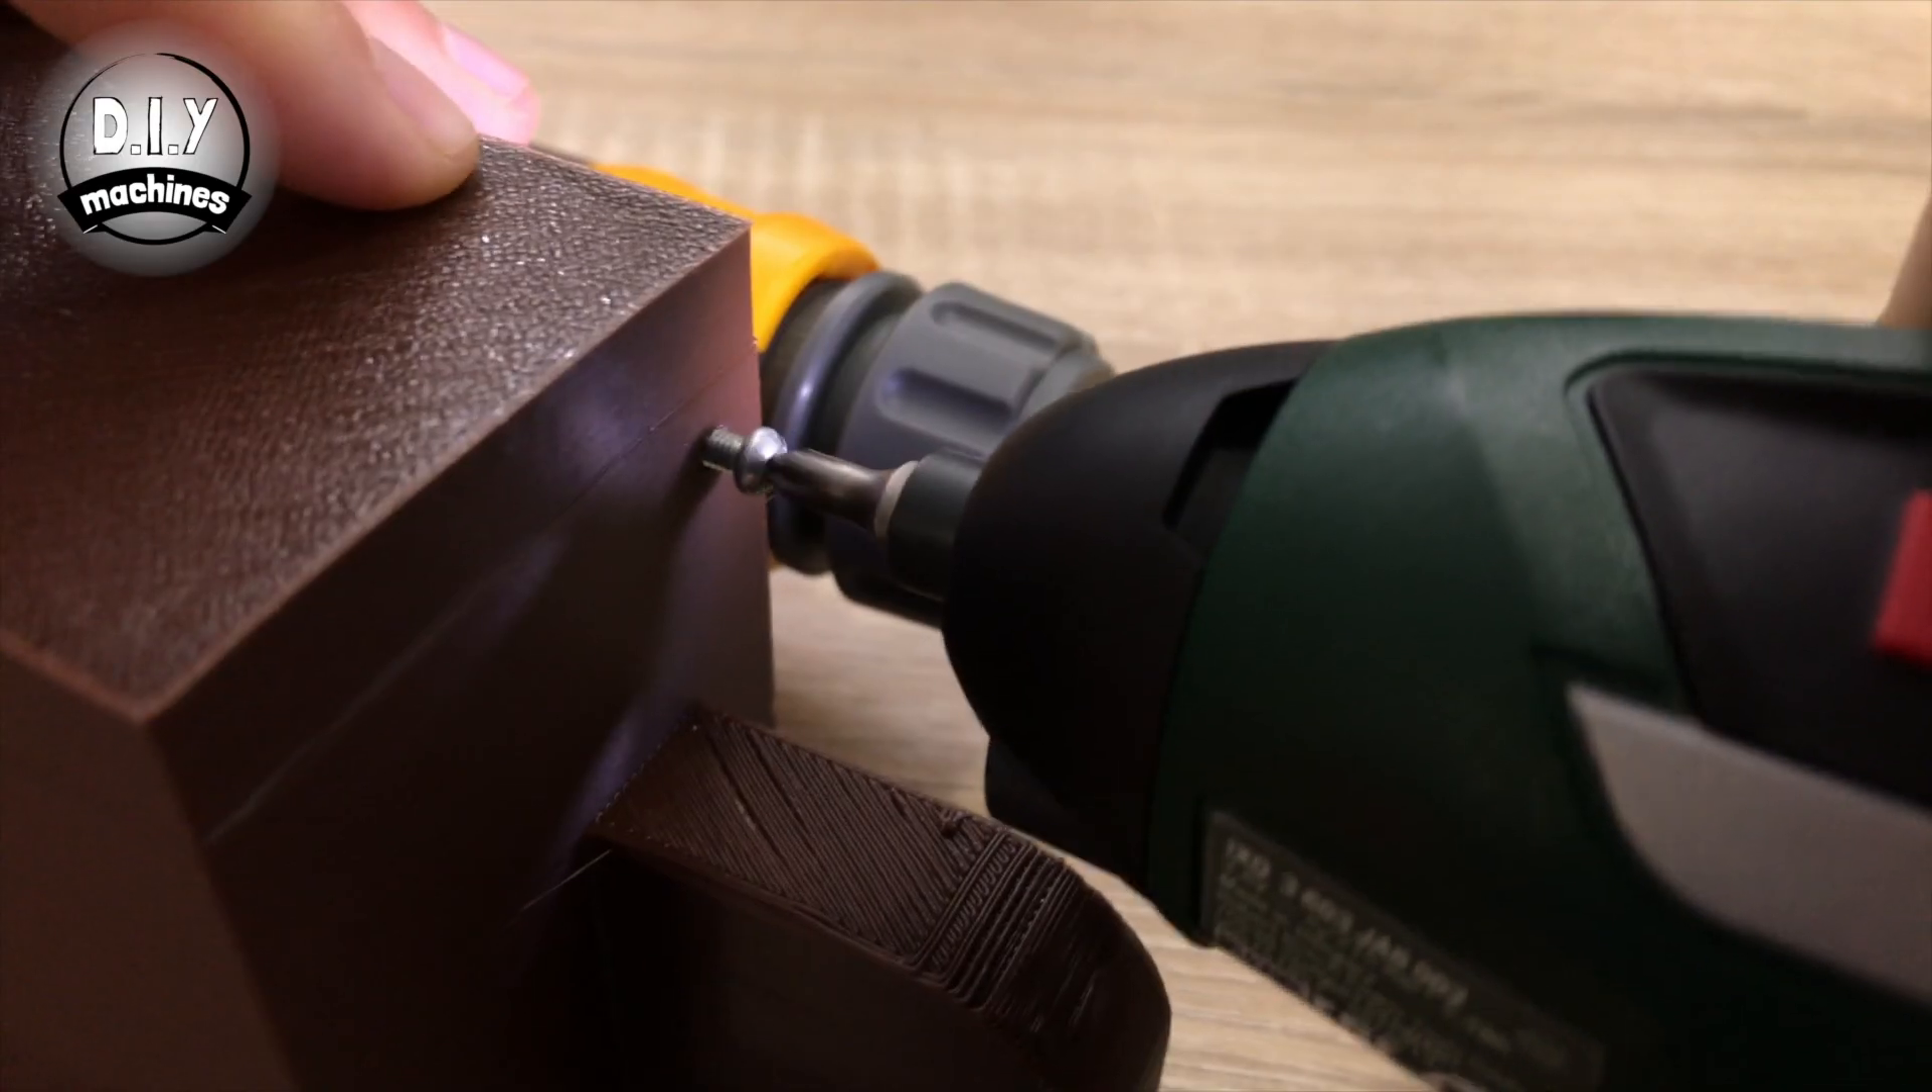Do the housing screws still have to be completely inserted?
Yes.